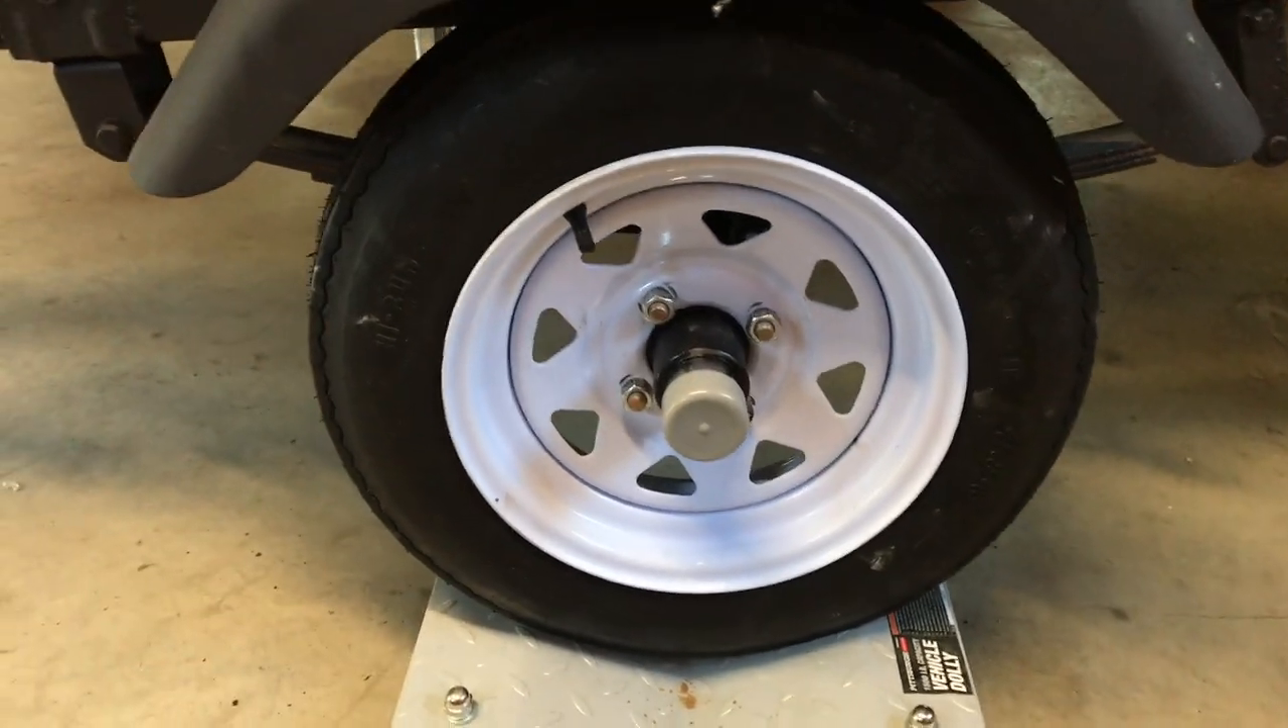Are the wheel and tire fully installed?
Yes.